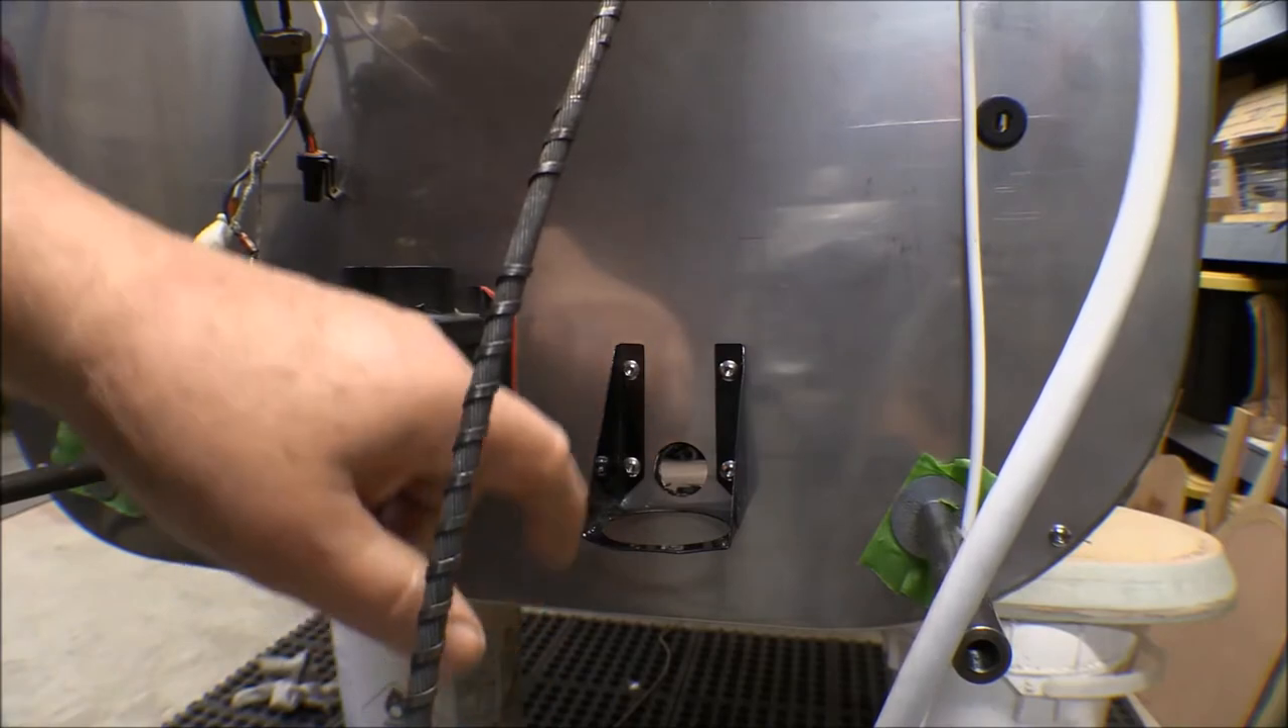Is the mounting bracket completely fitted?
Yes.